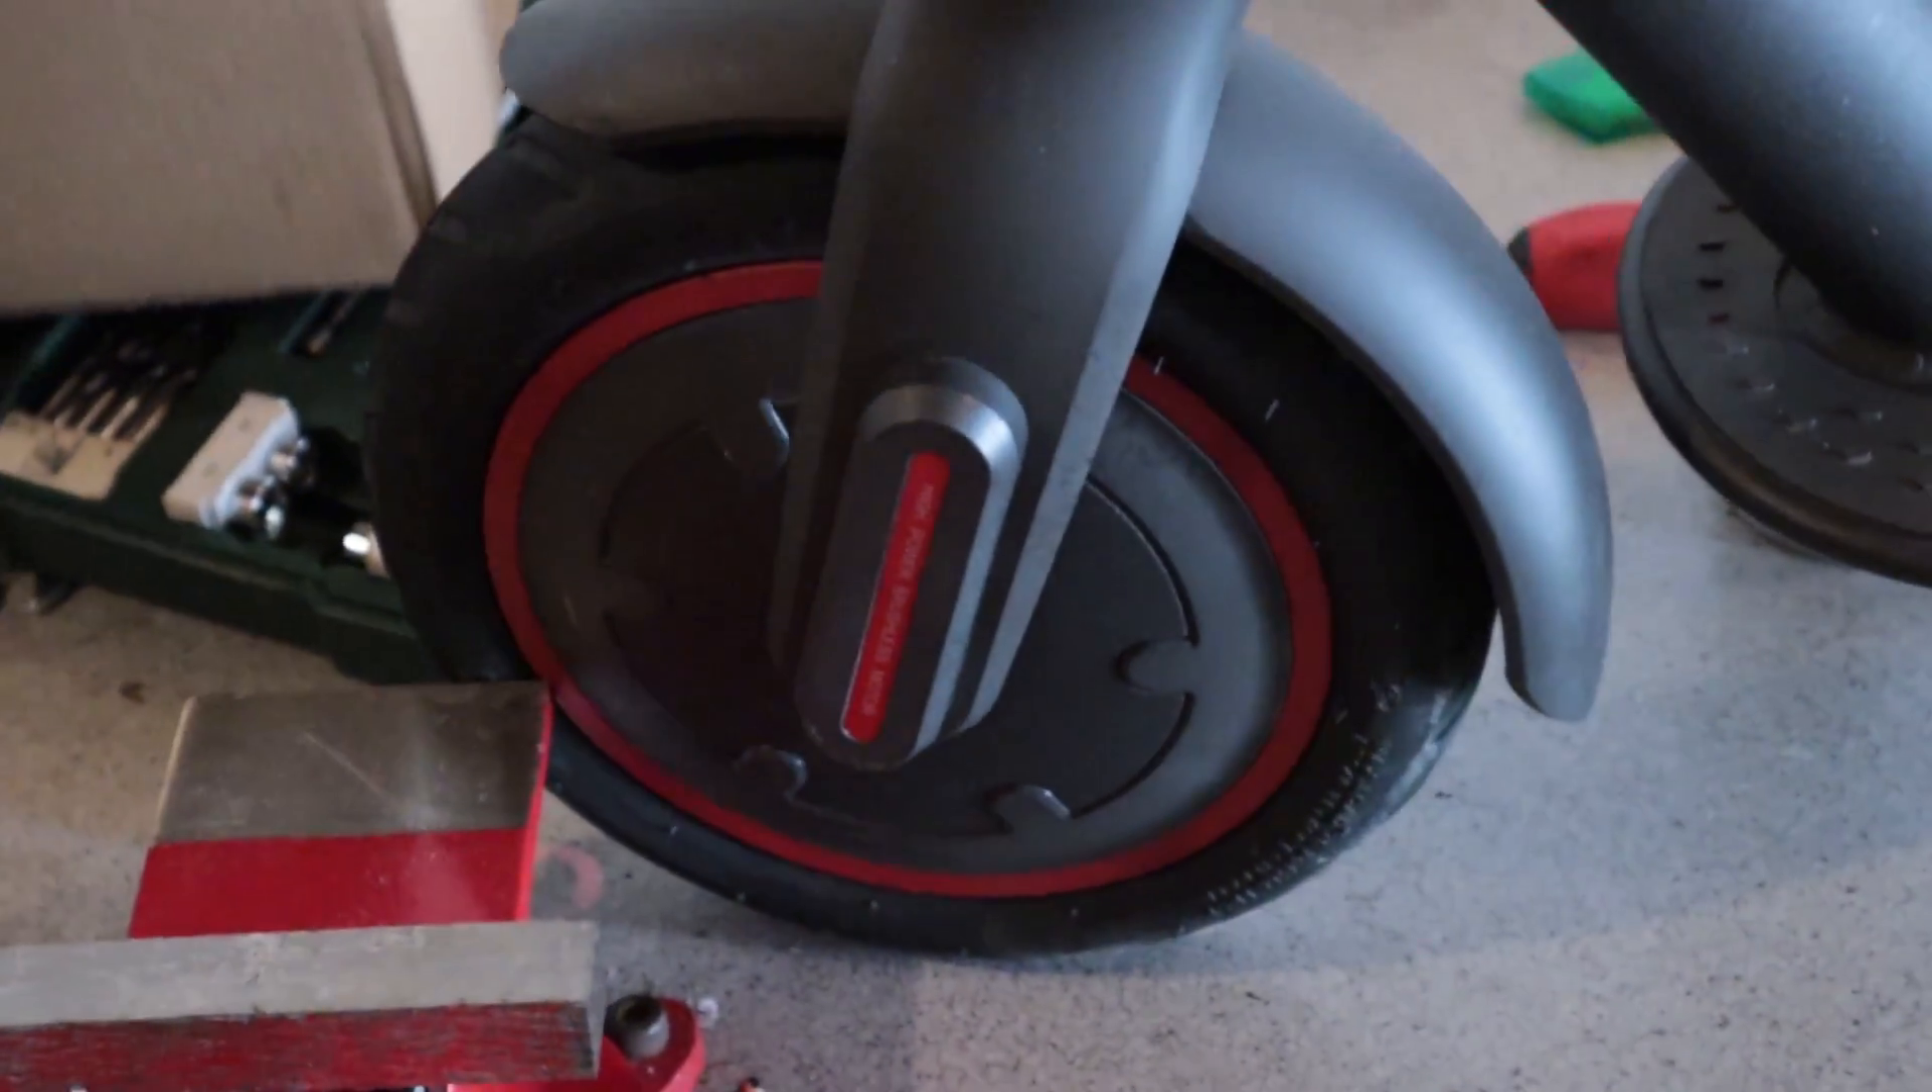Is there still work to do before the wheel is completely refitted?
No.